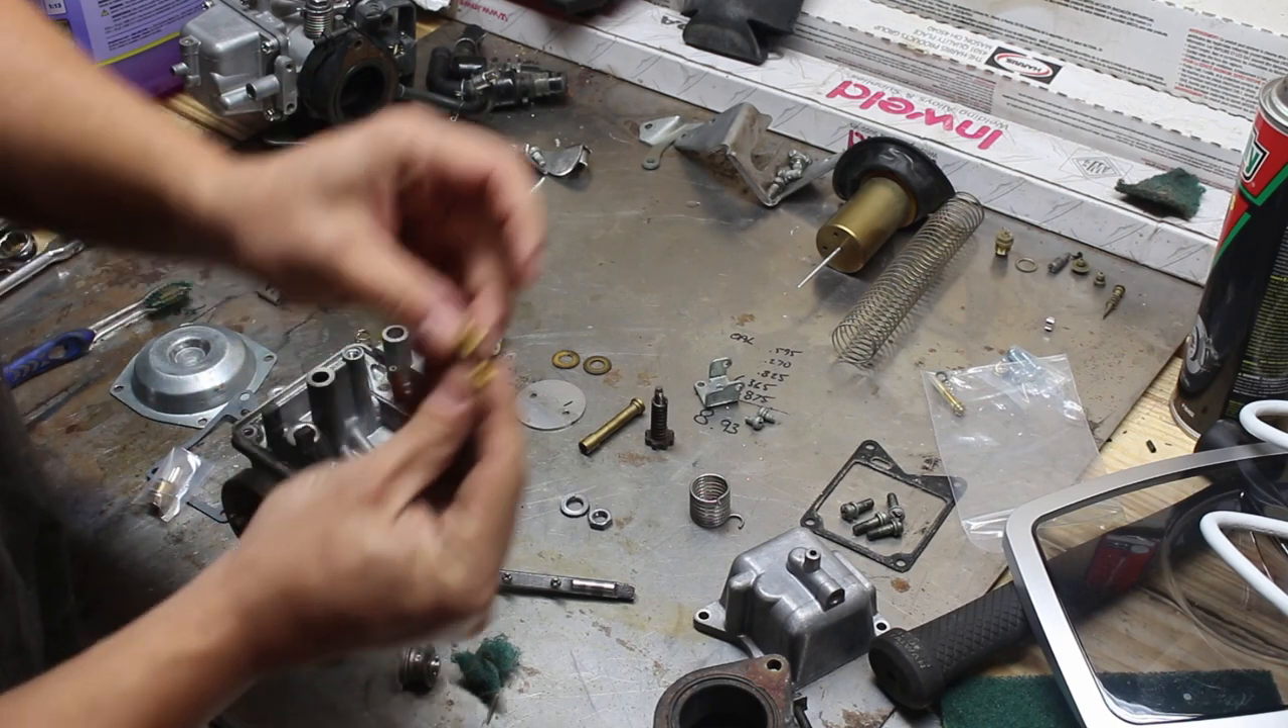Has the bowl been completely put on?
No.